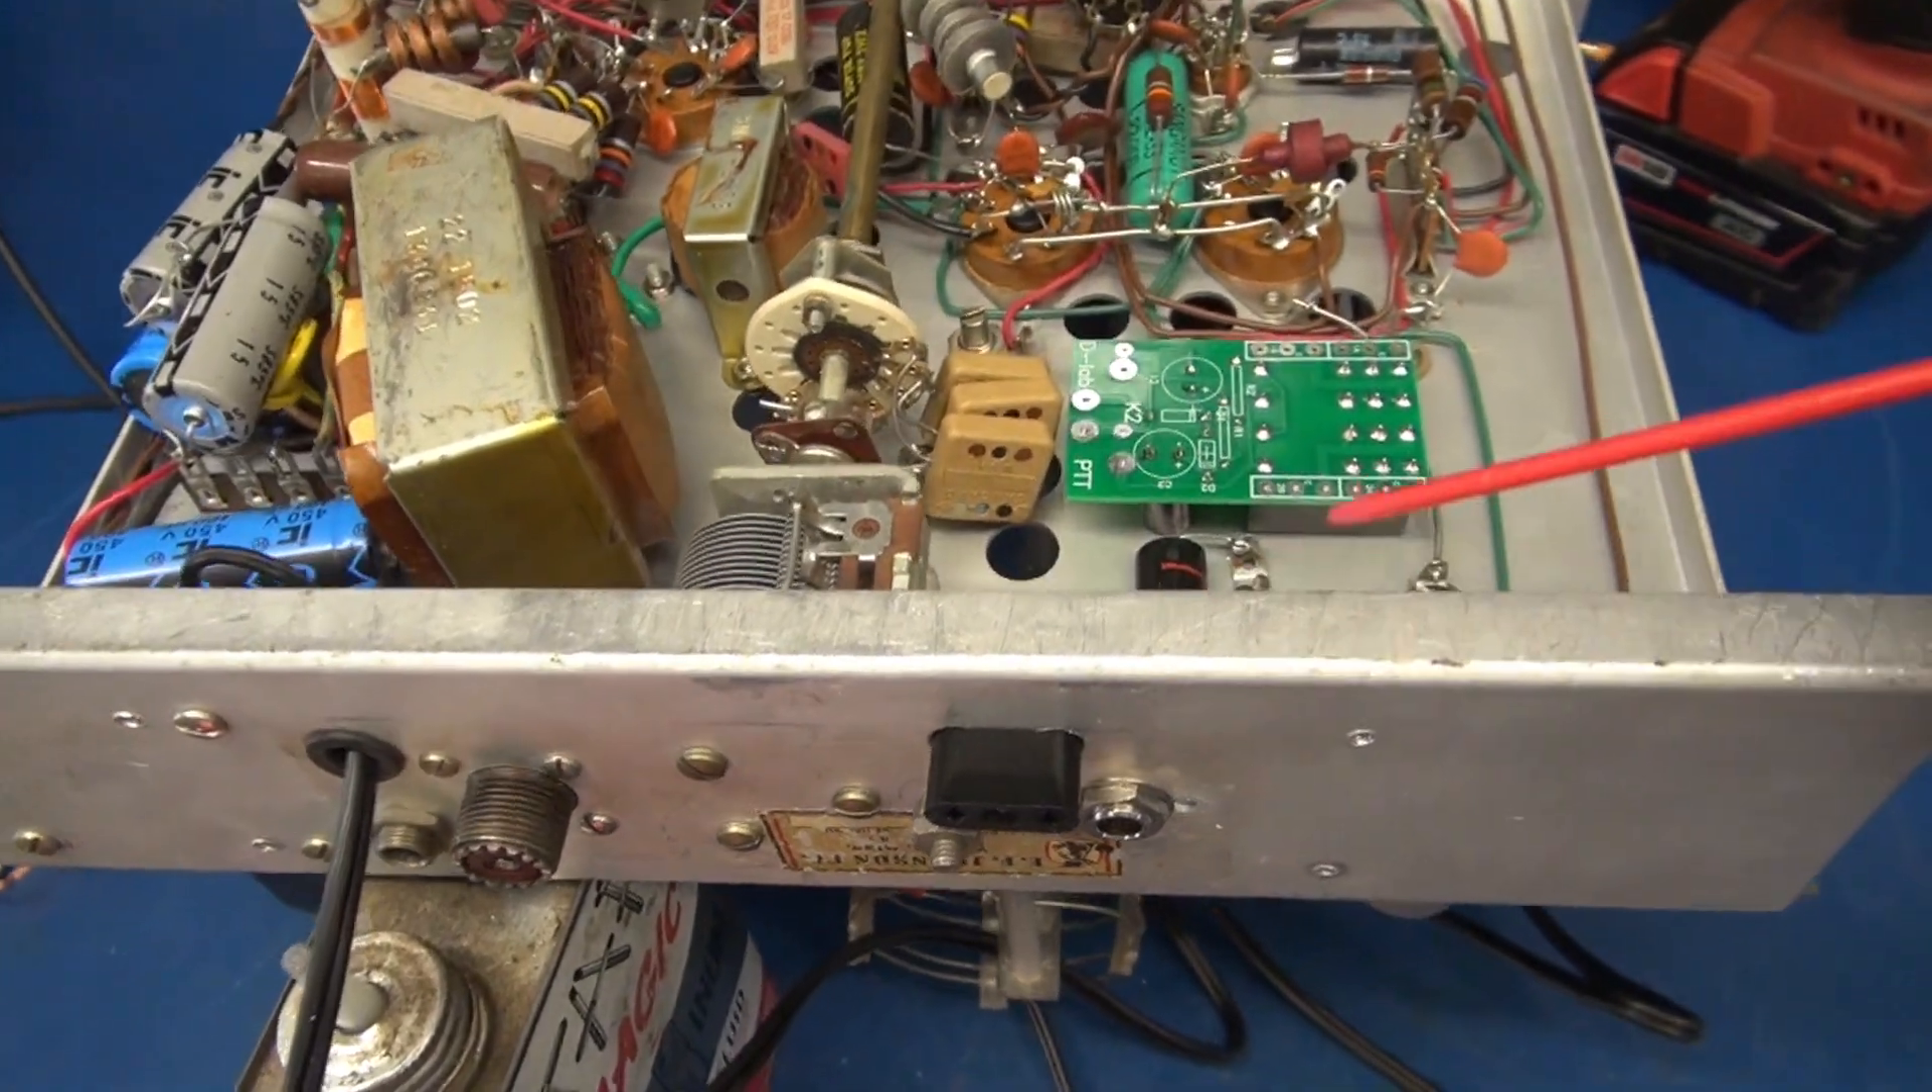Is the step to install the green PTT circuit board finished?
No.